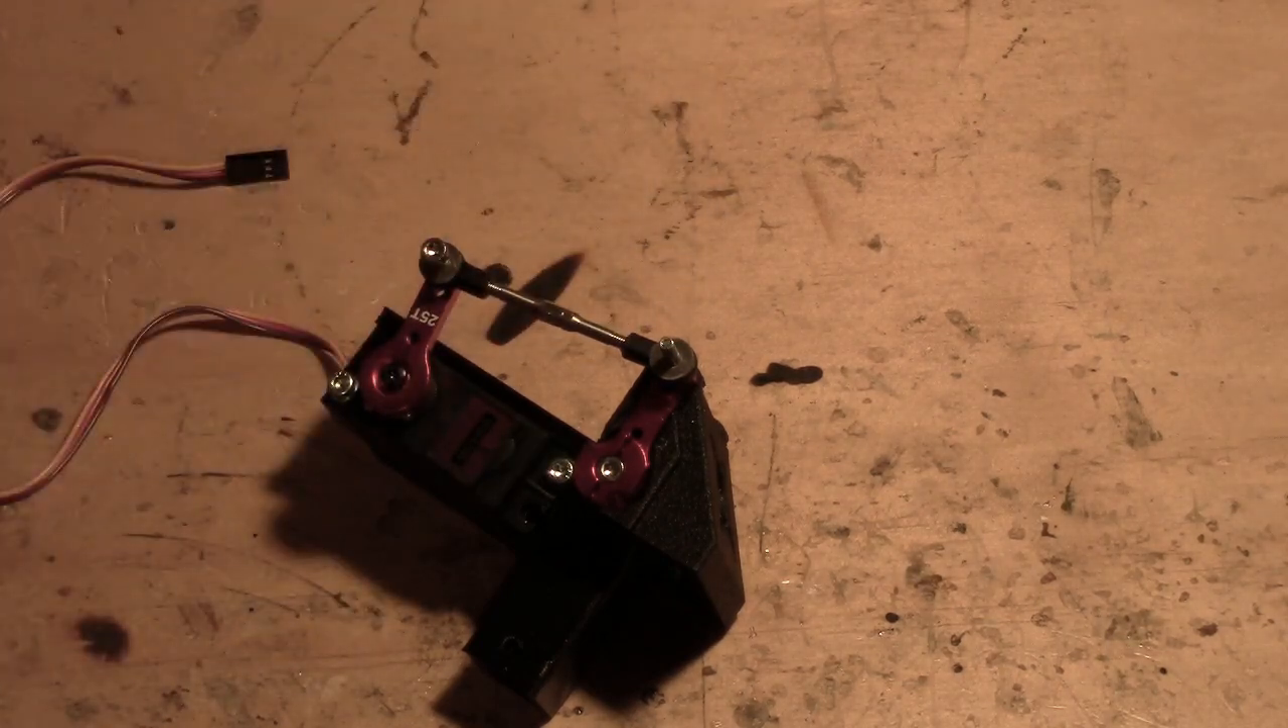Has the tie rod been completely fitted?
Yes.